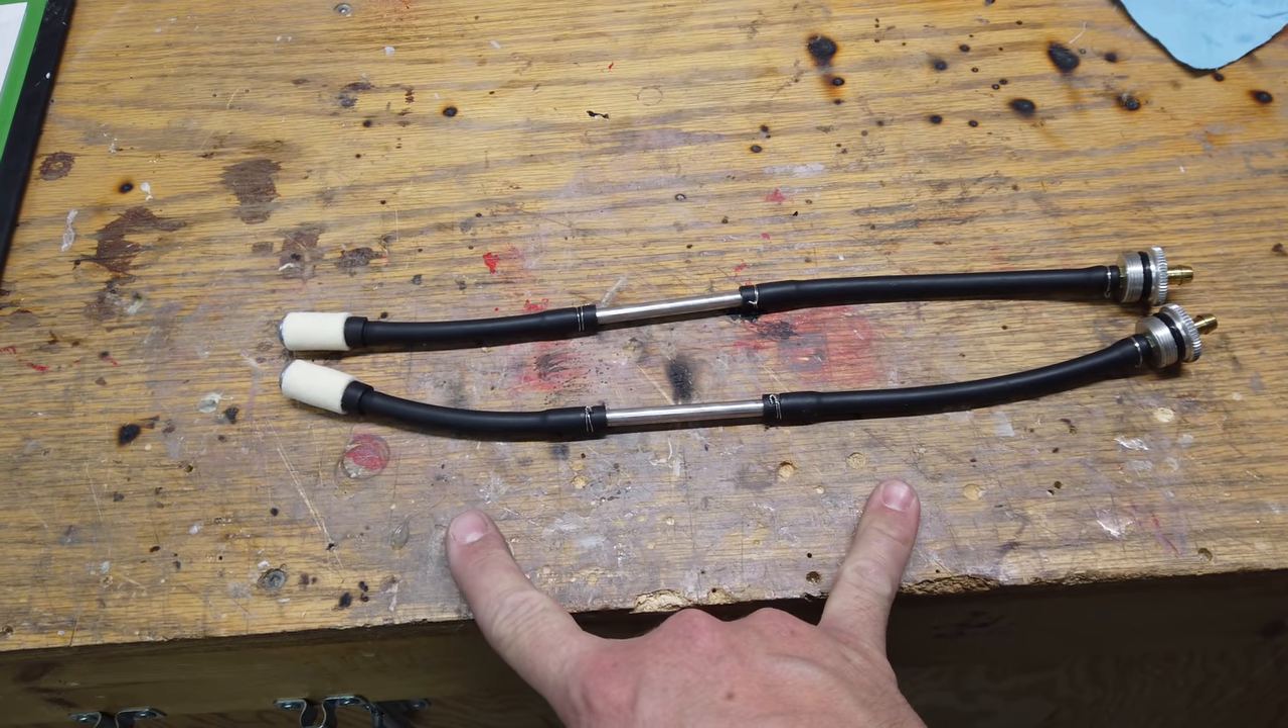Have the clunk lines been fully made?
Yes.